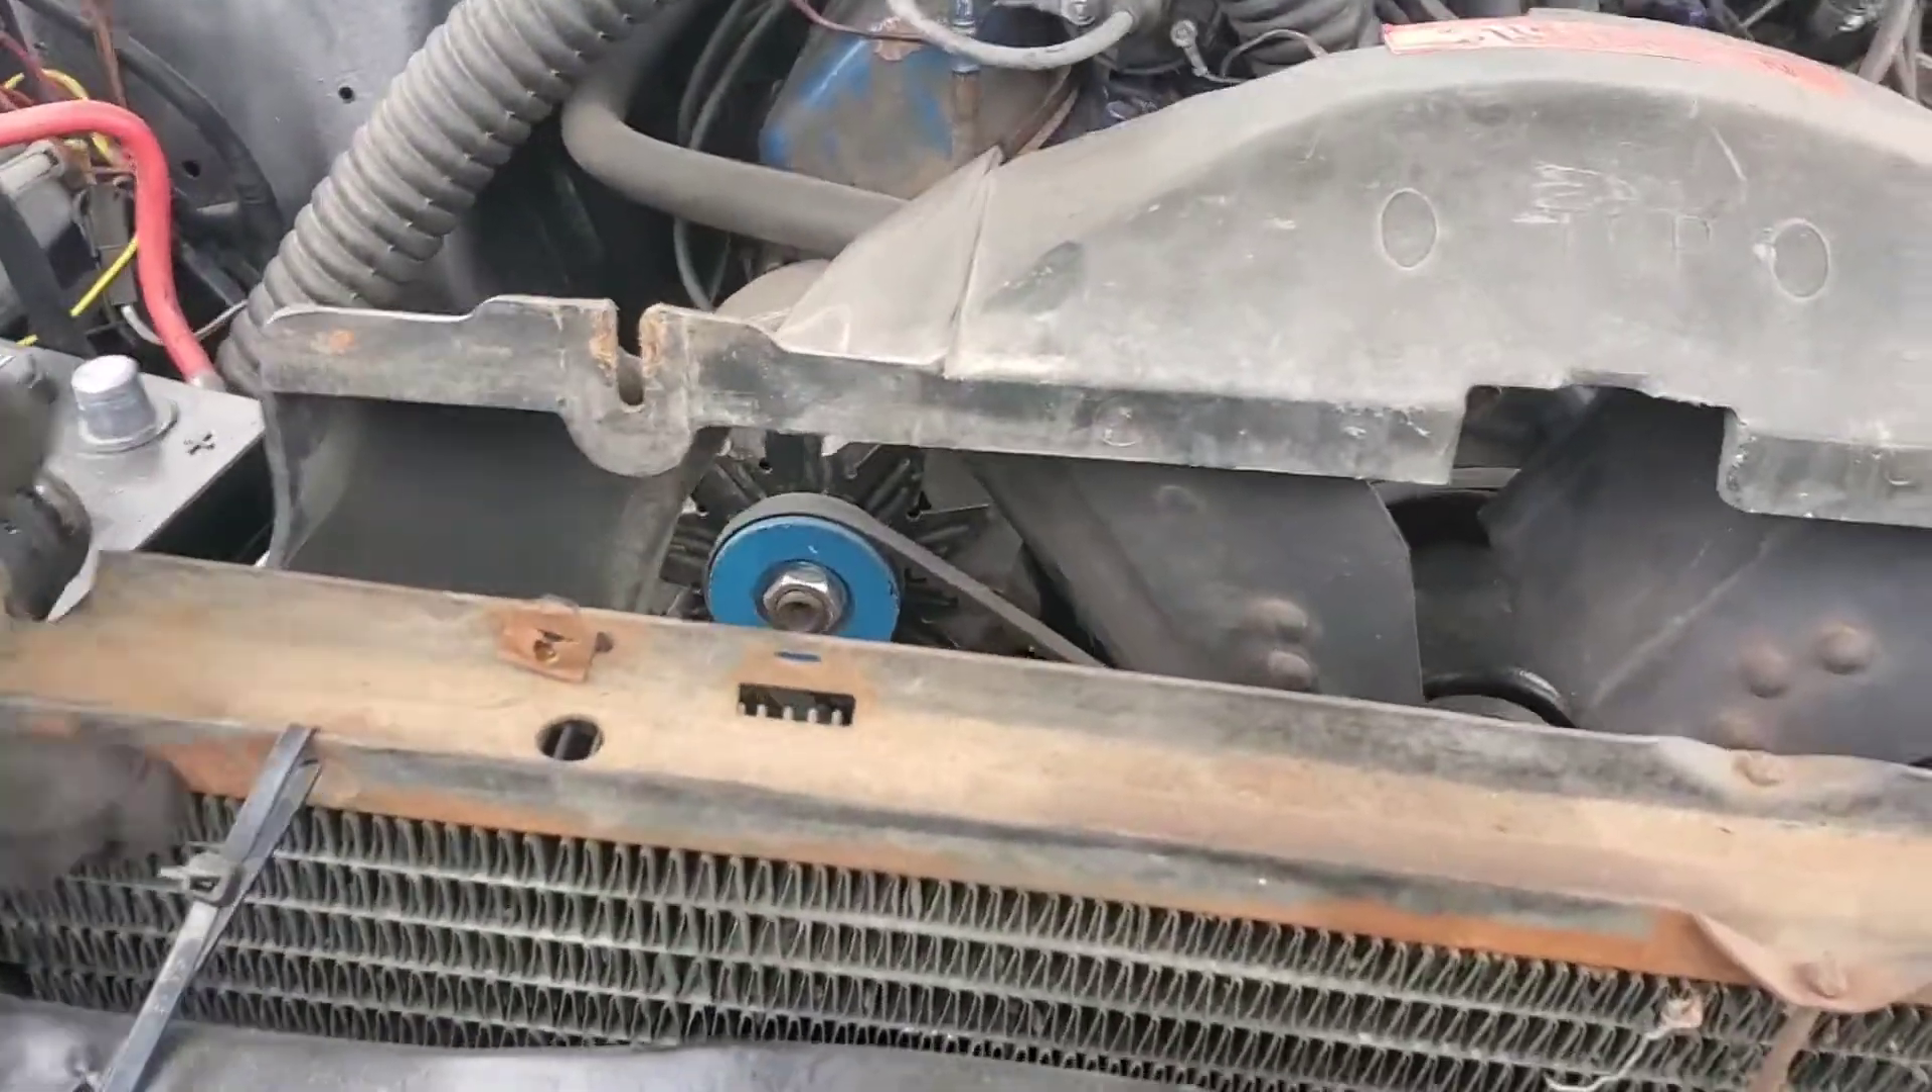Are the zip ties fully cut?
No.